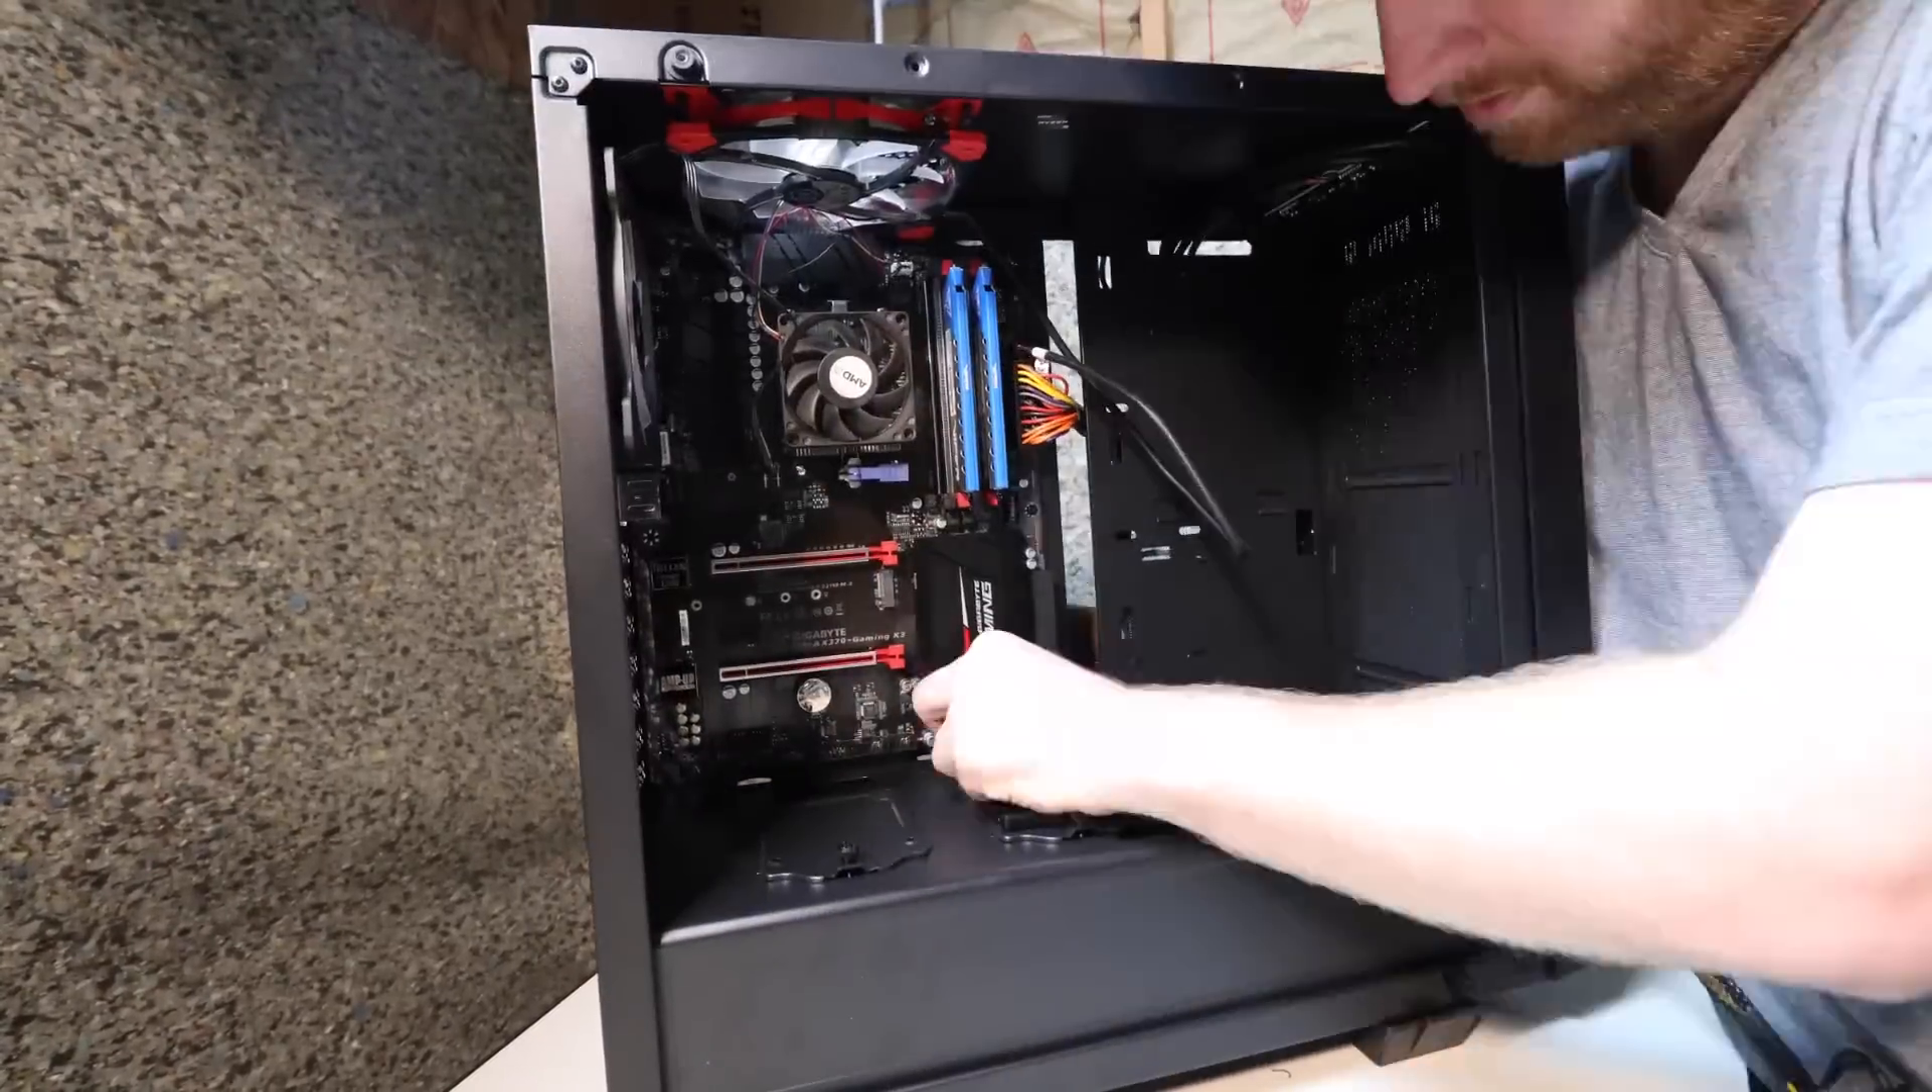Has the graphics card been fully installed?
No.